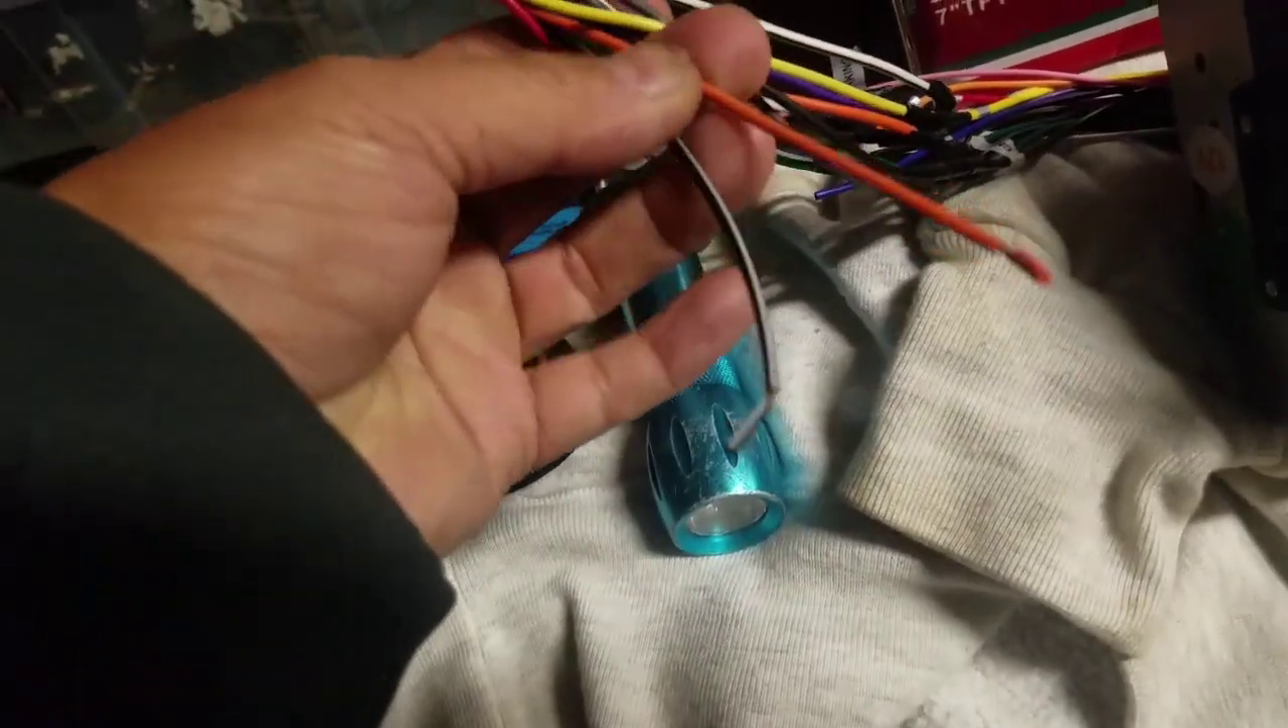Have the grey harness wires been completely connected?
No.